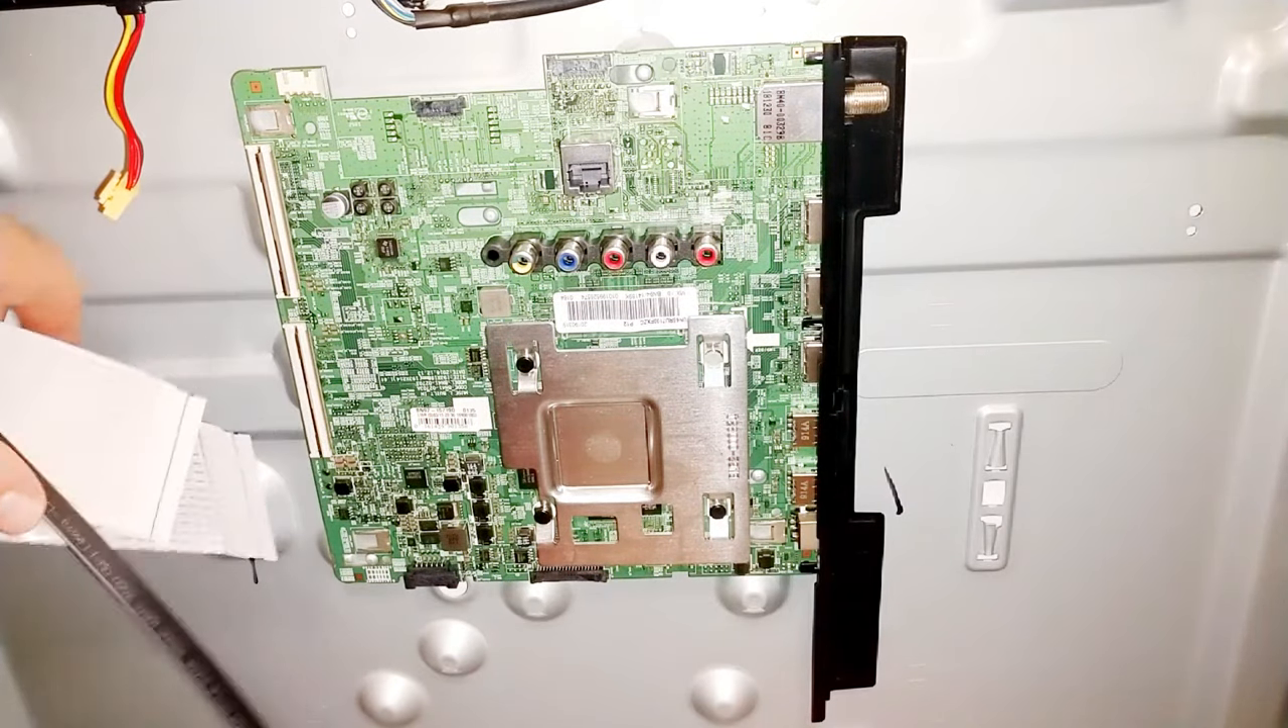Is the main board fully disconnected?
Yes.